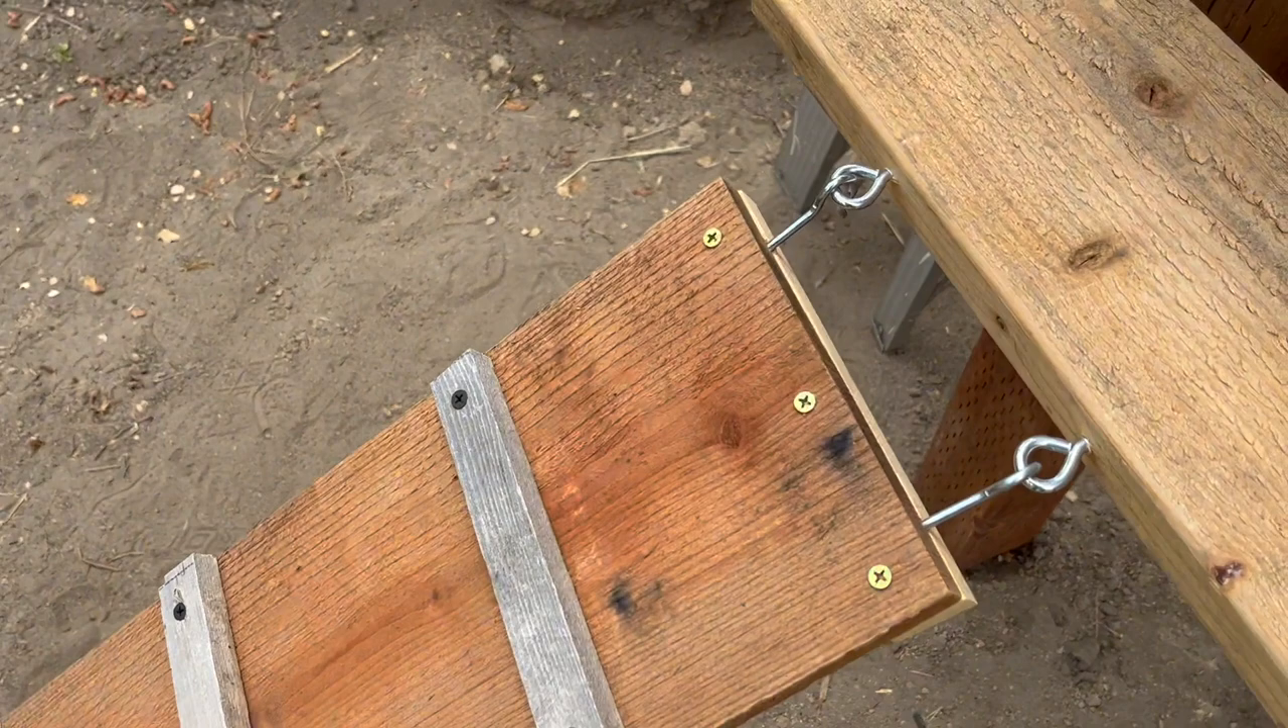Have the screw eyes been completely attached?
Yes.